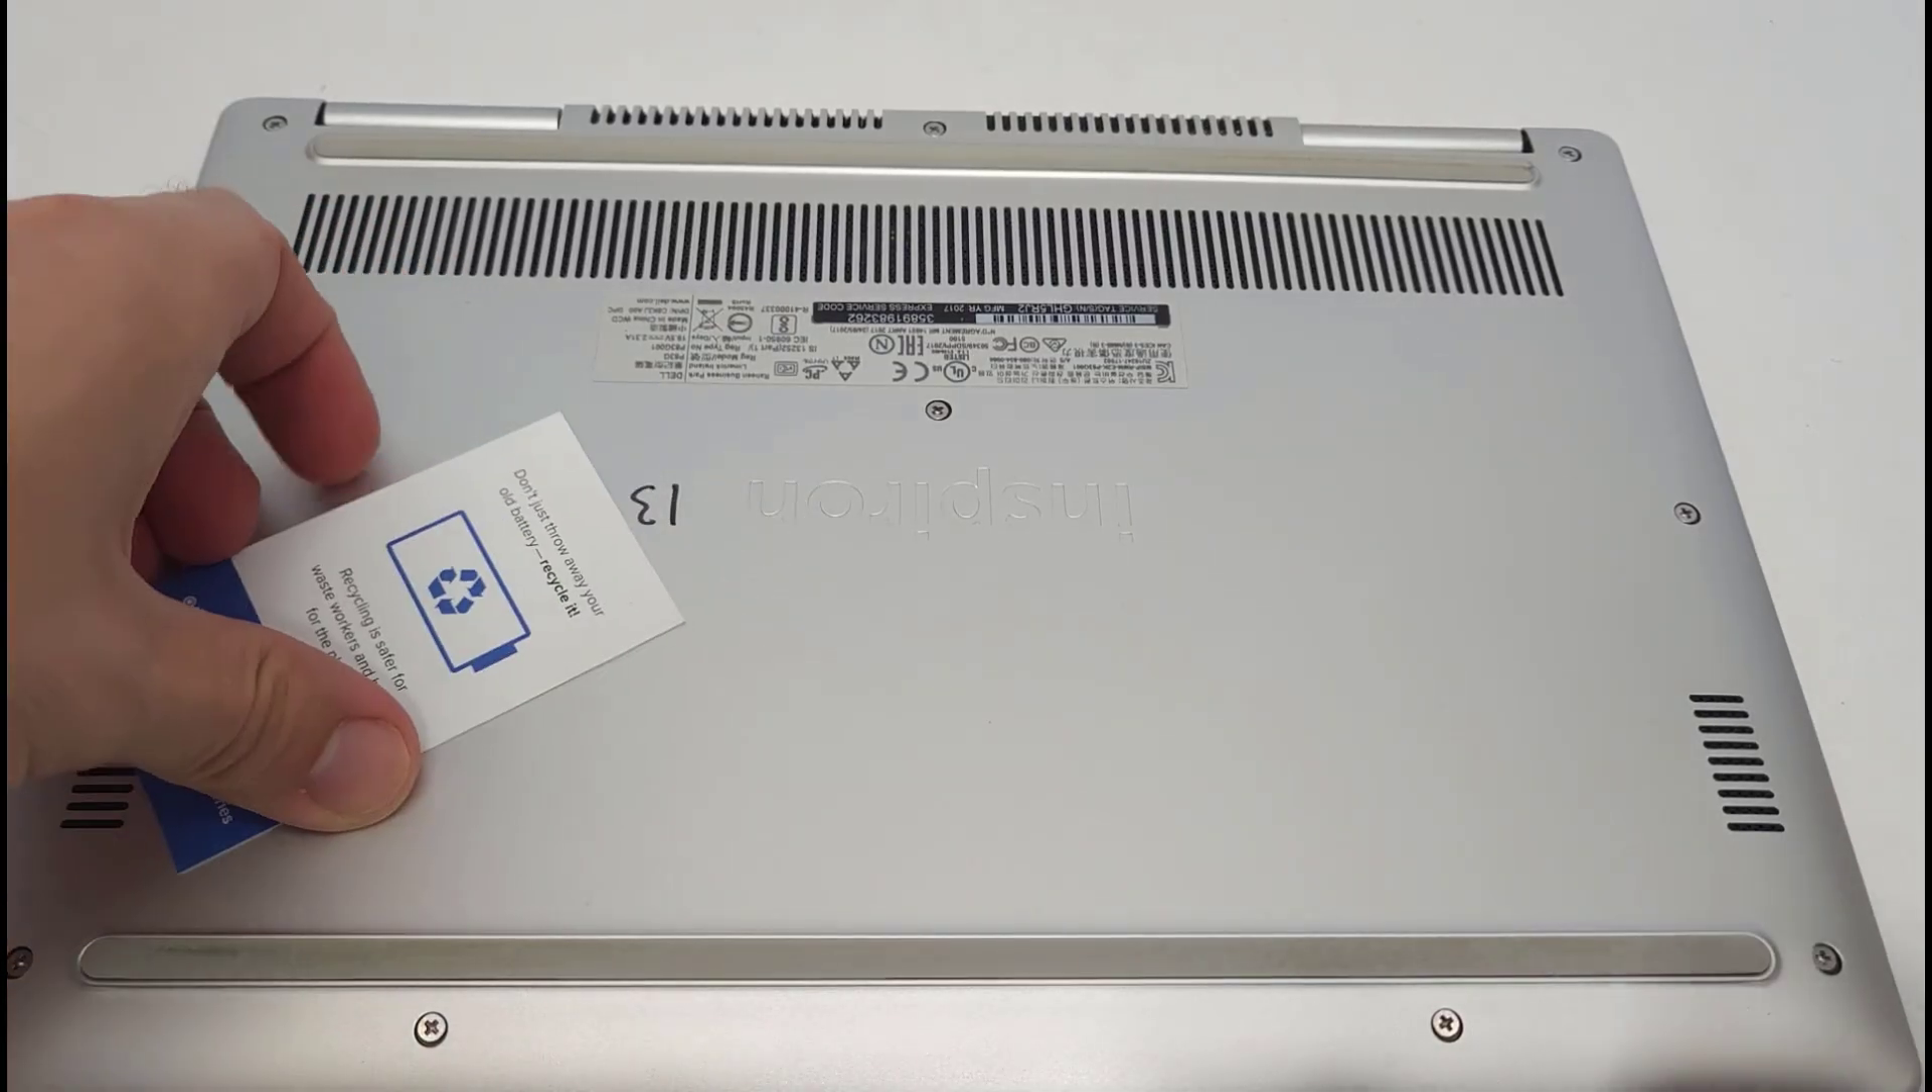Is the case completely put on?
Yes.